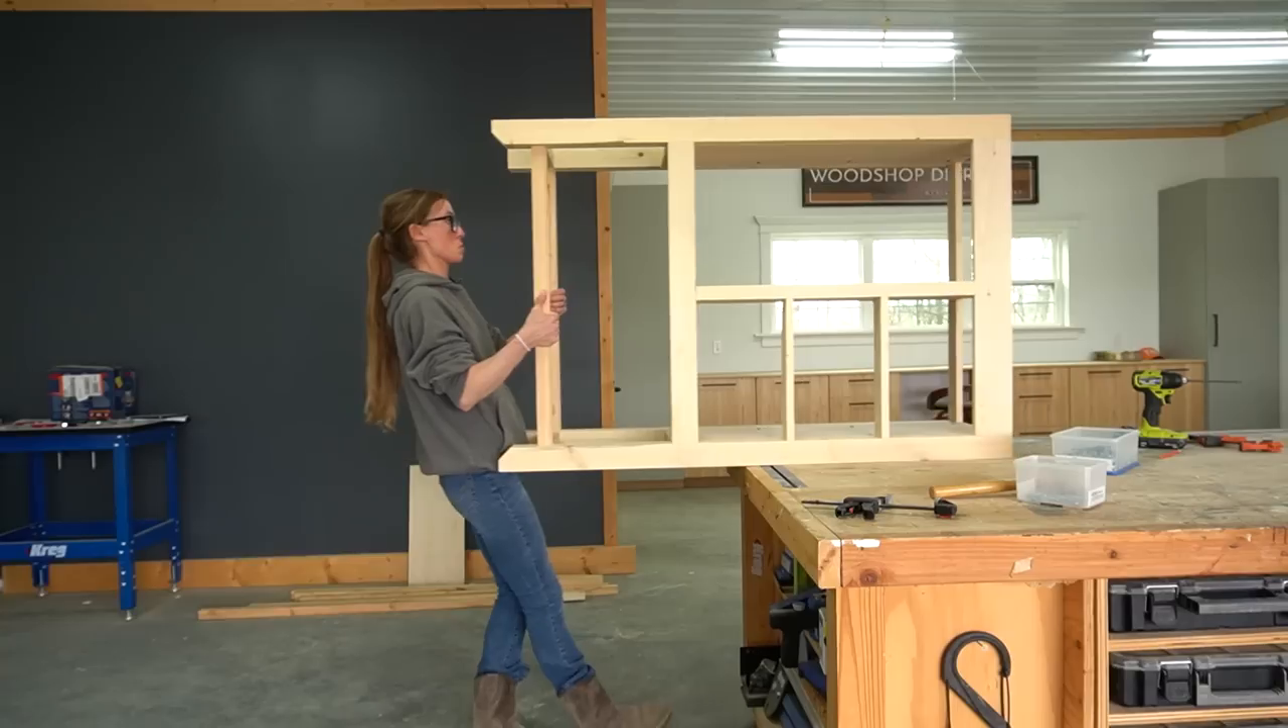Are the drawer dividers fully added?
Yes.